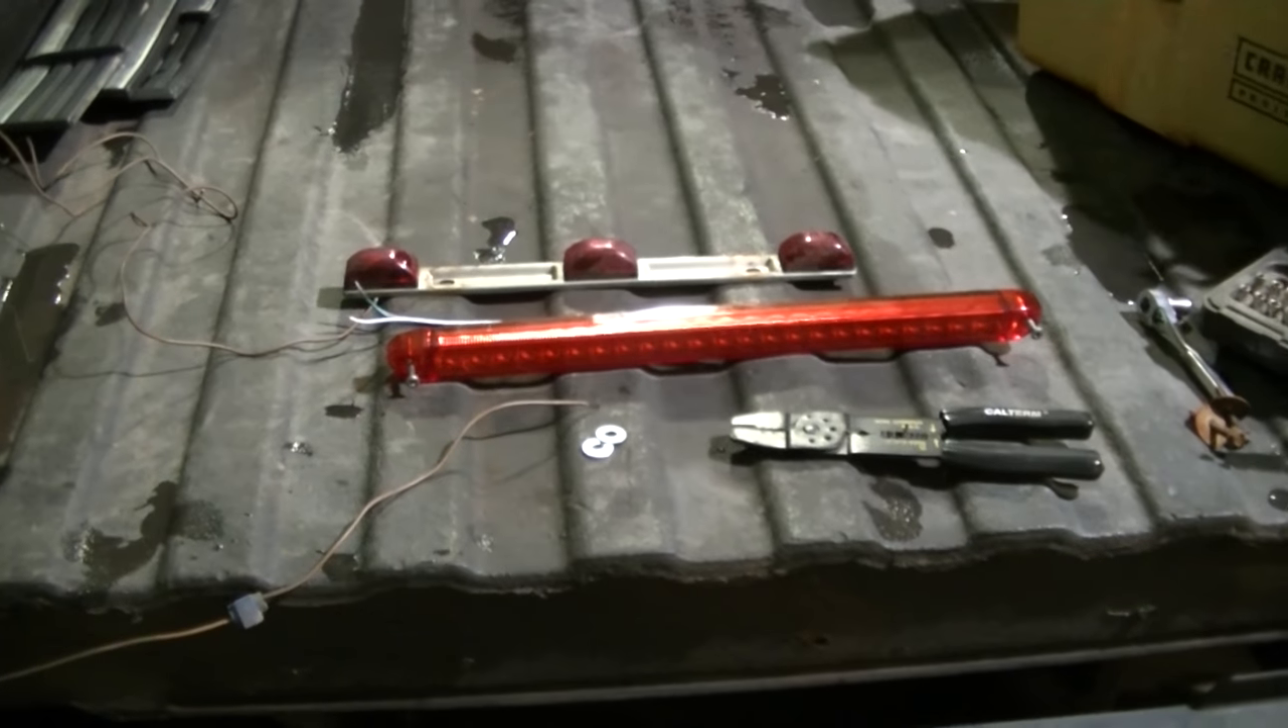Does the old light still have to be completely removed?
No.